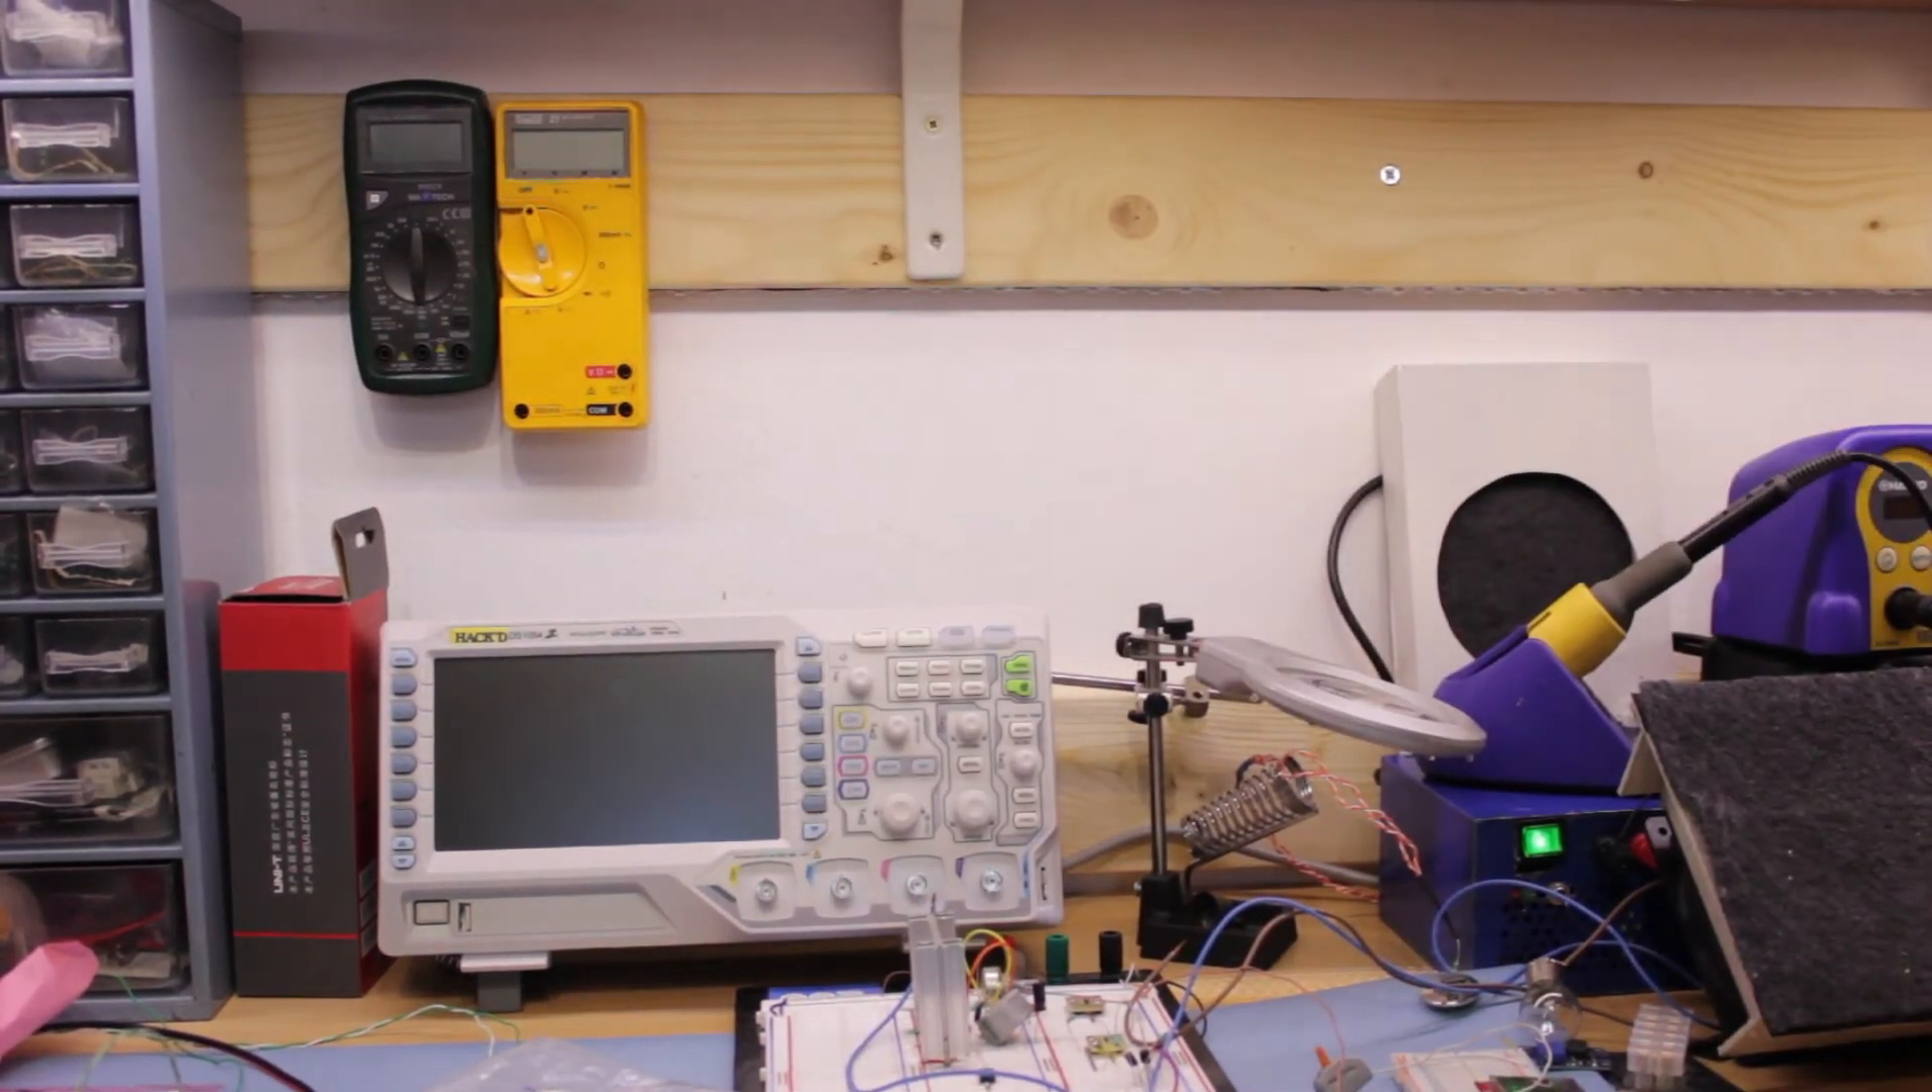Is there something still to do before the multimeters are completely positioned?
No.